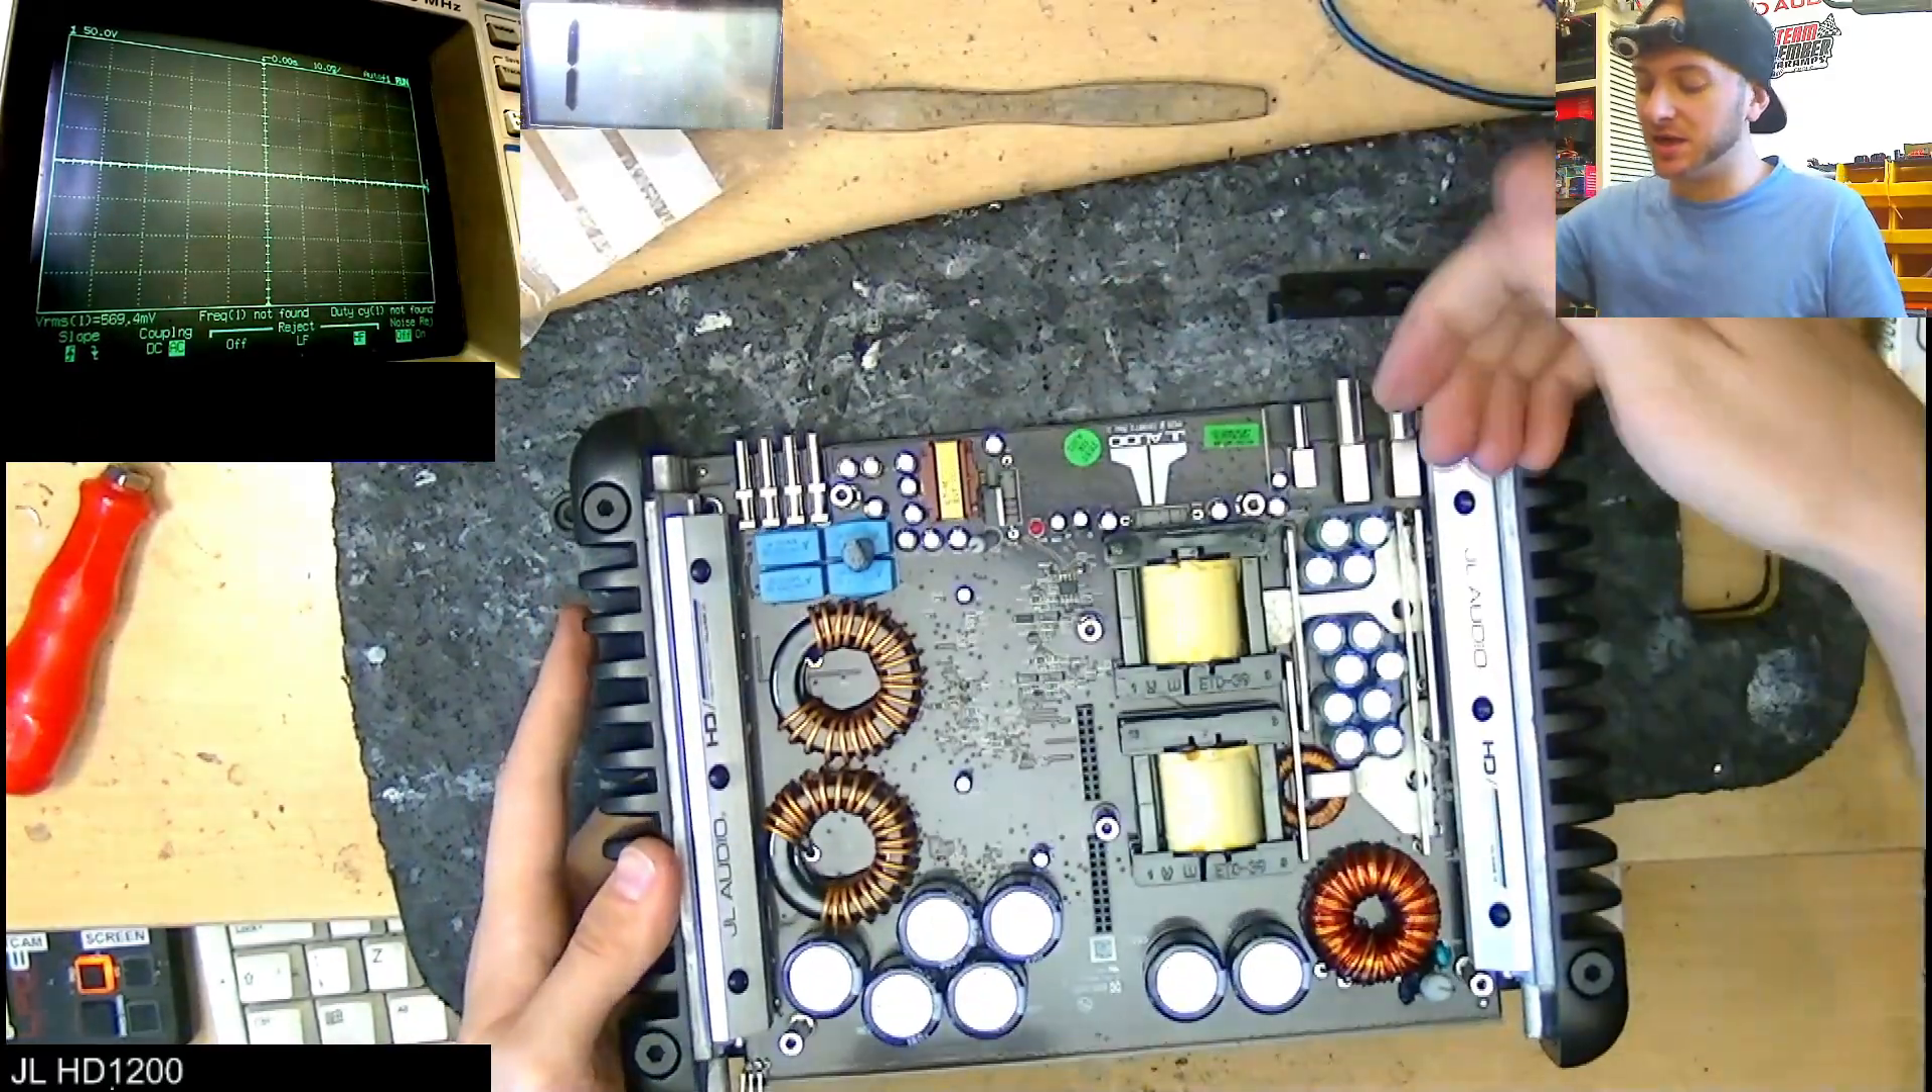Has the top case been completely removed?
Yes.